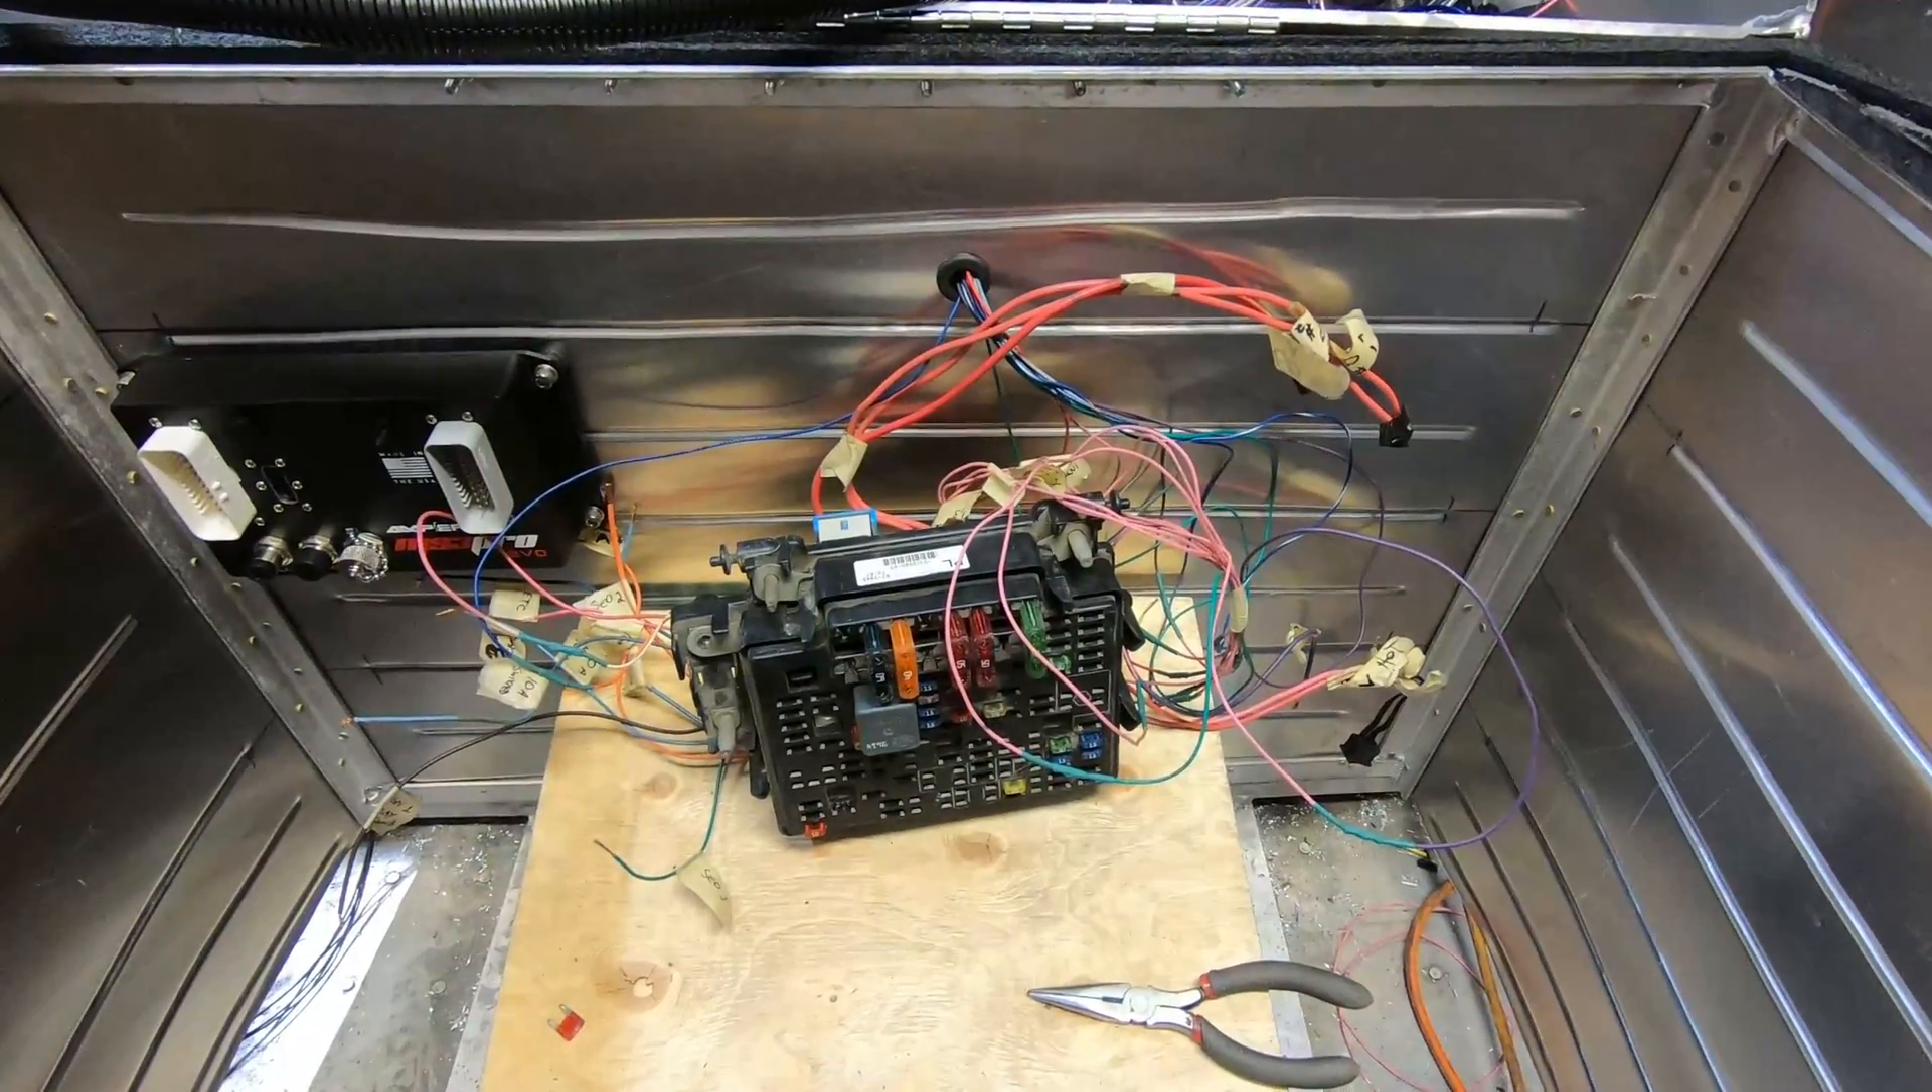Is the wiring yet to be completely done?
Yes.